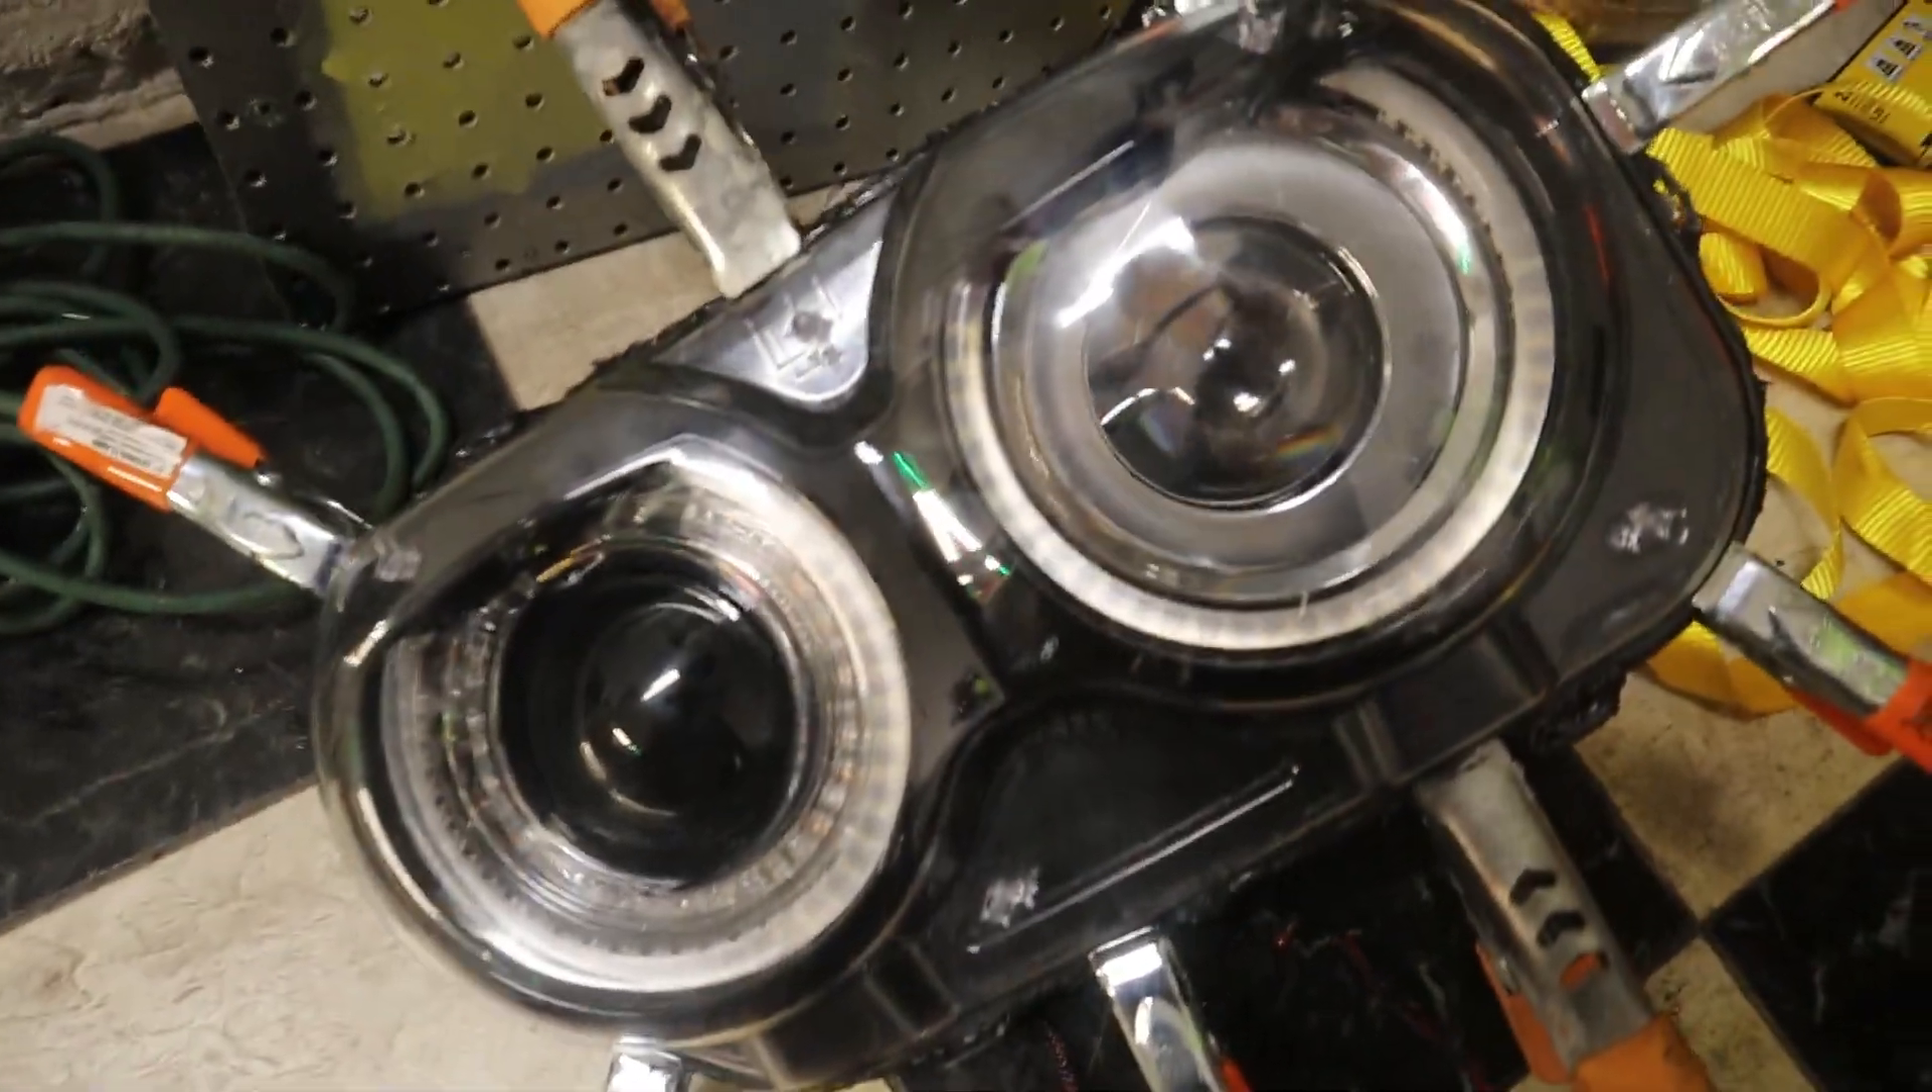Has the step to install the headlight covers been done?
Yes.